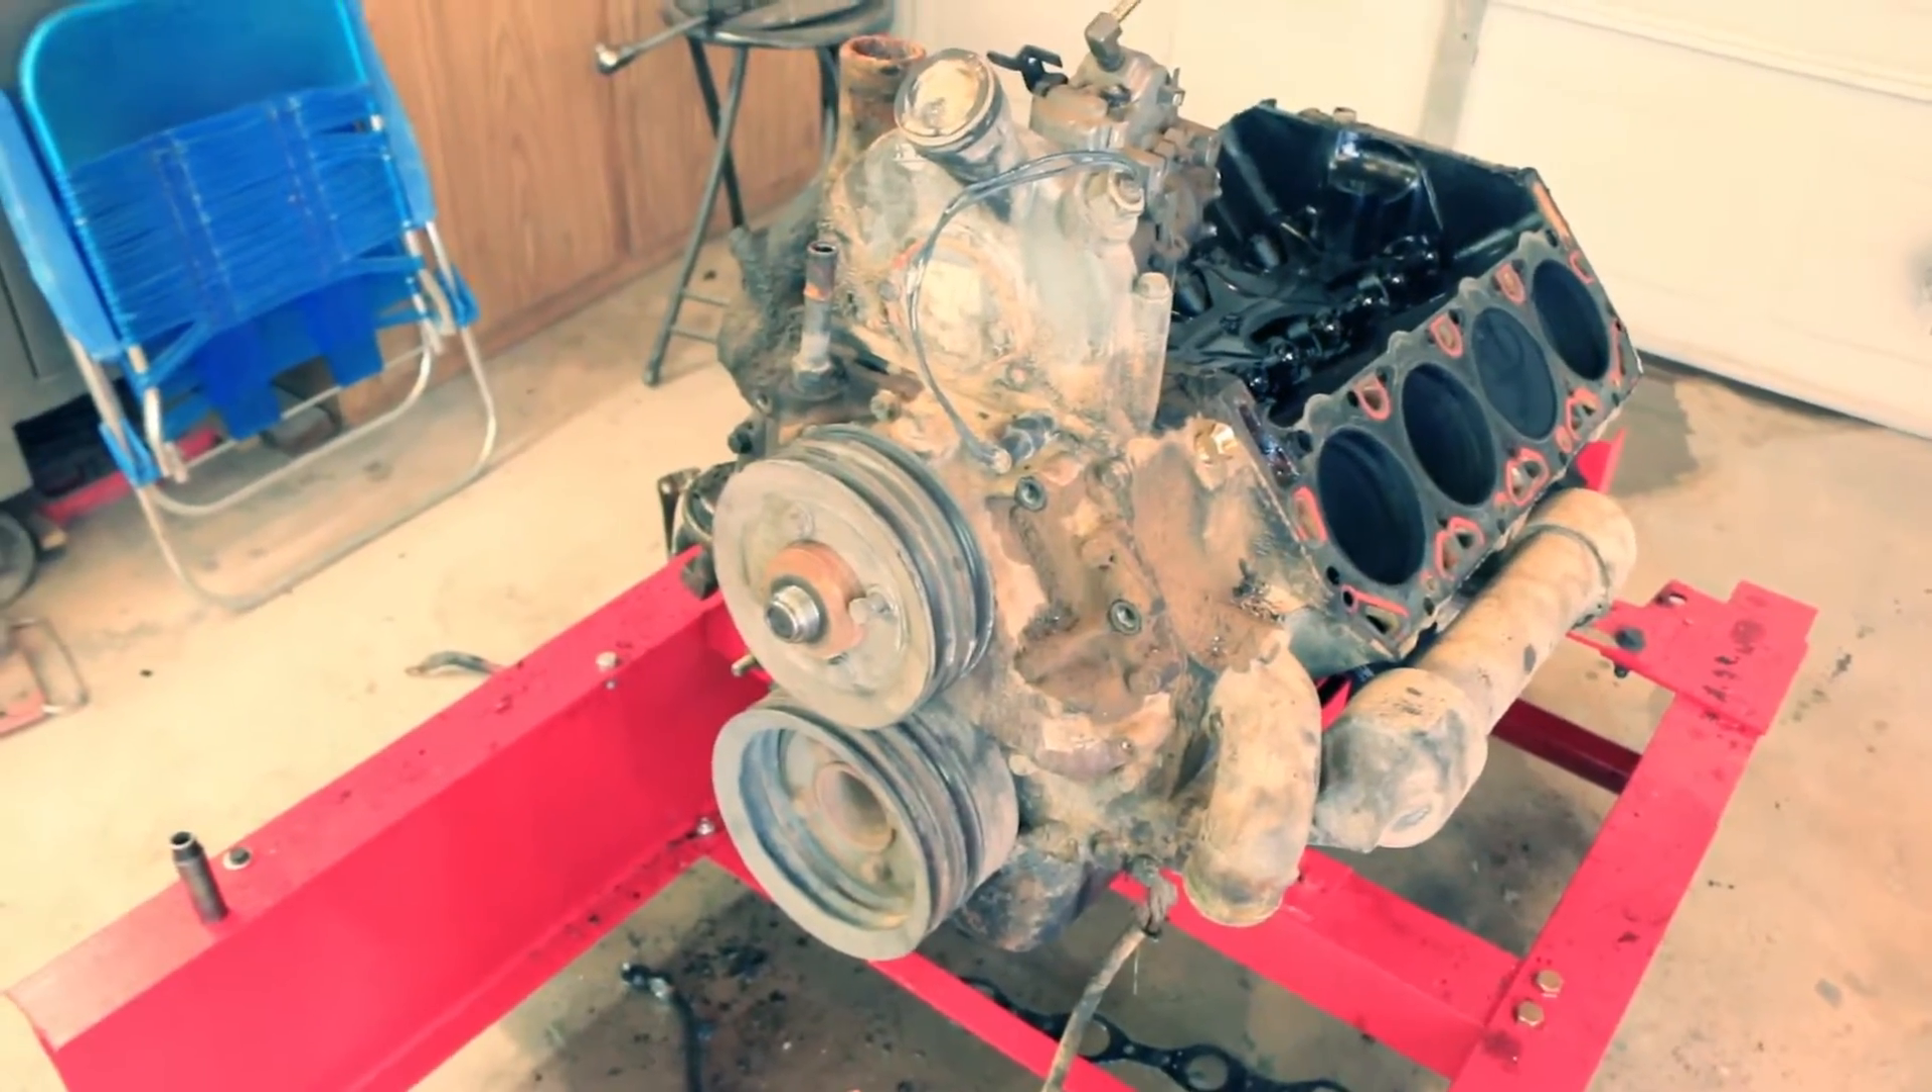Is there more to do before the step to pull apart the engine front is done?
Yes.